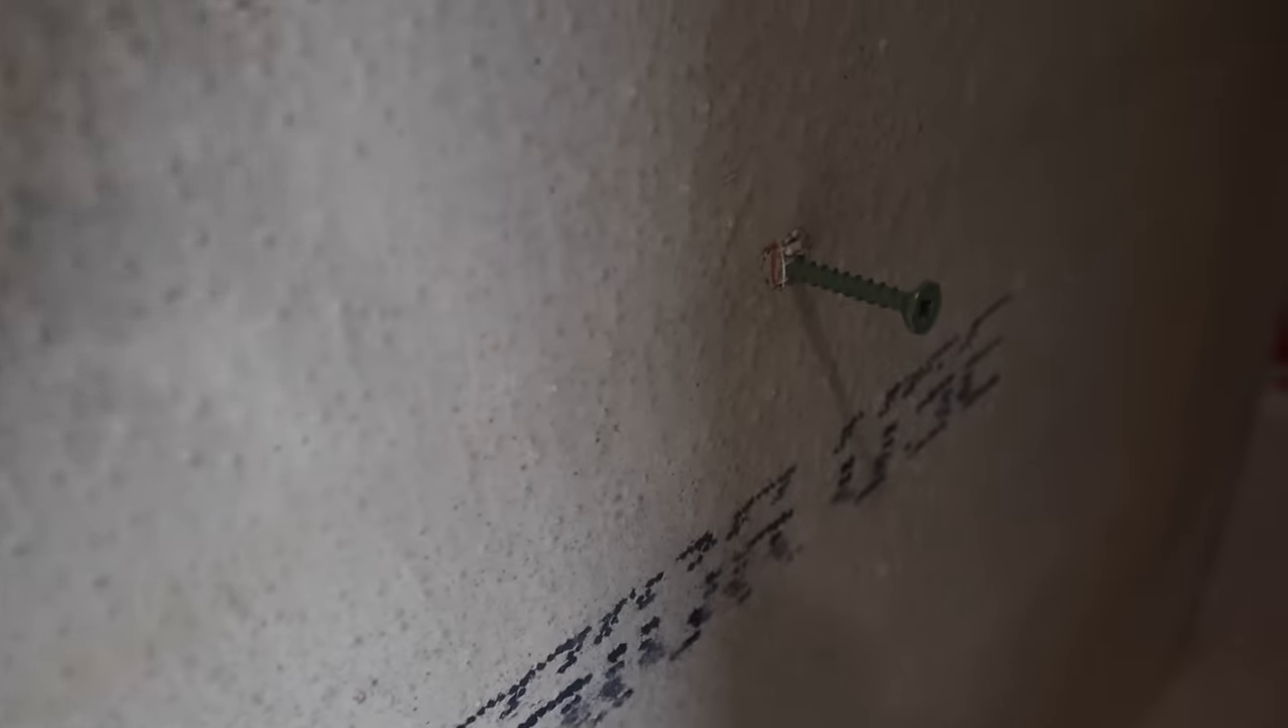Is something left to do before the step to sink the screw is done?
Yes.